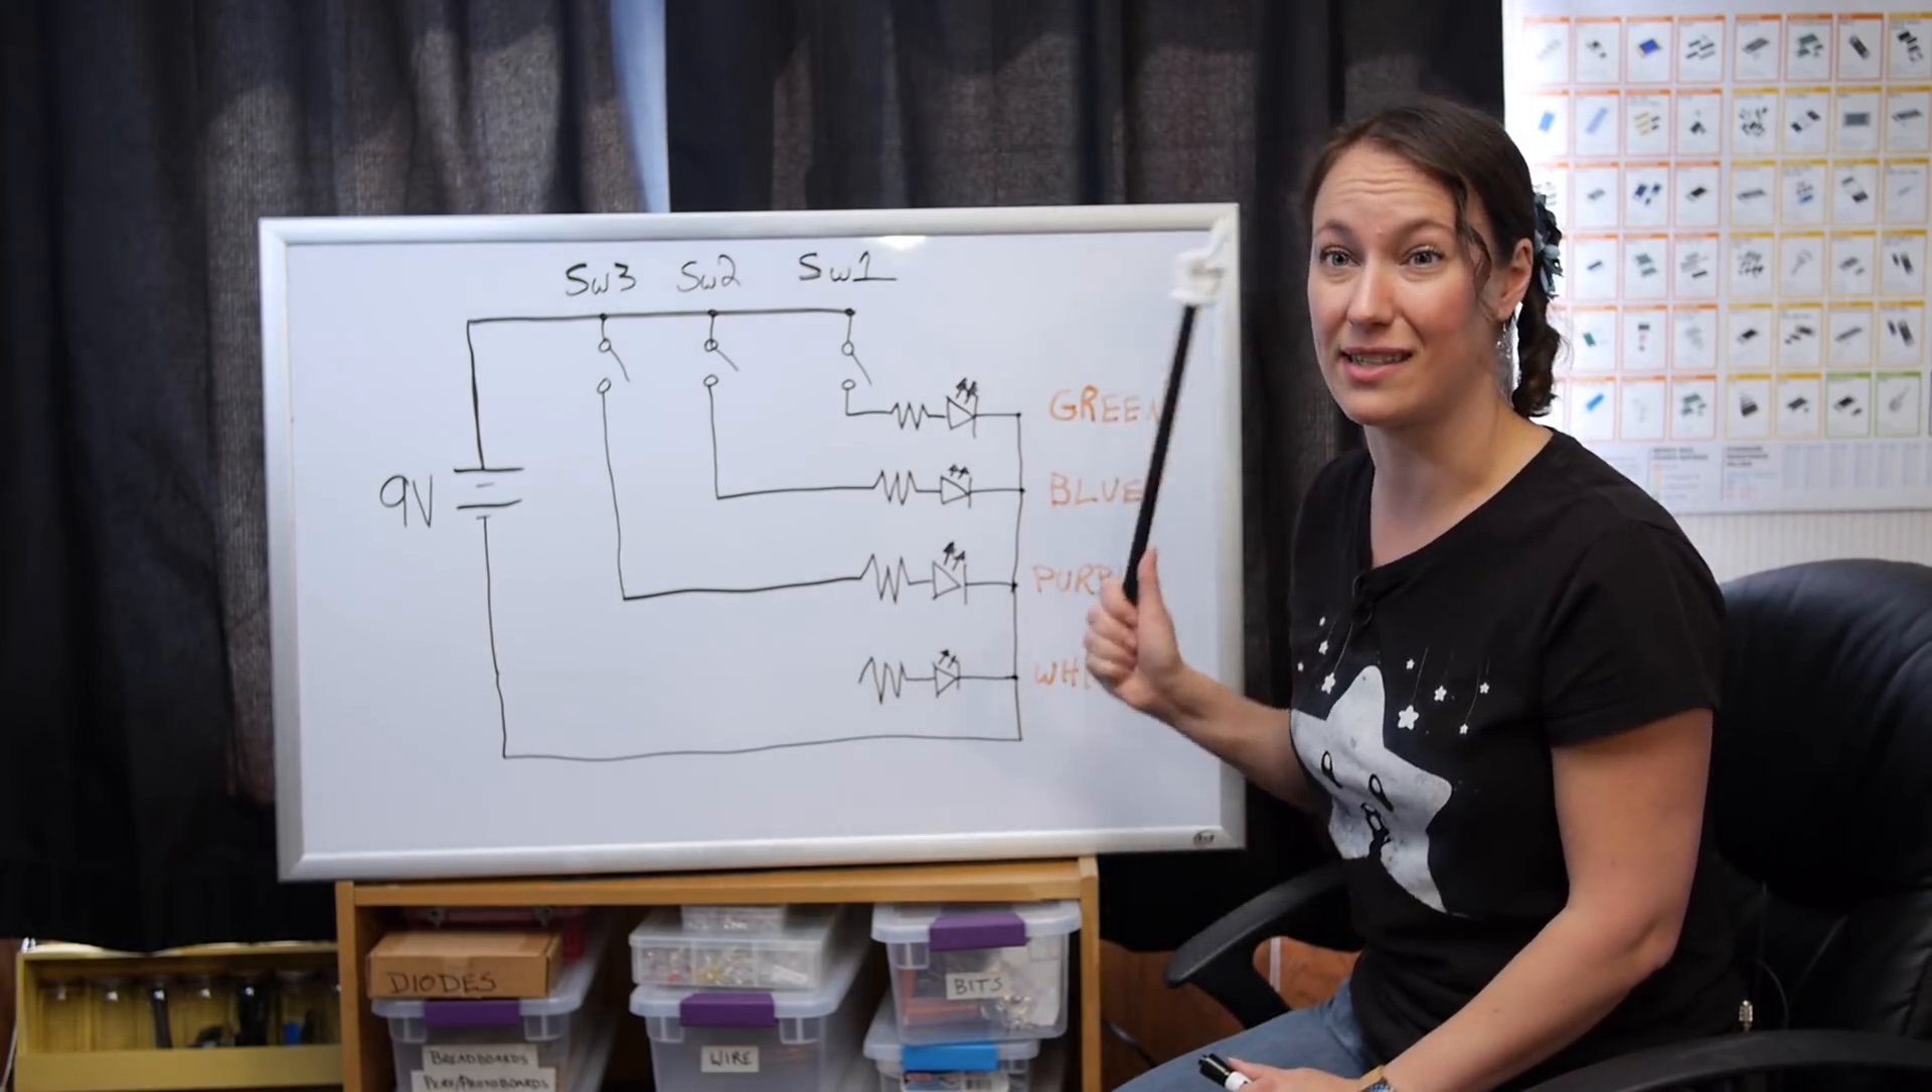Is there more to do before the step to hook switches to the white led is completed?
Yes.